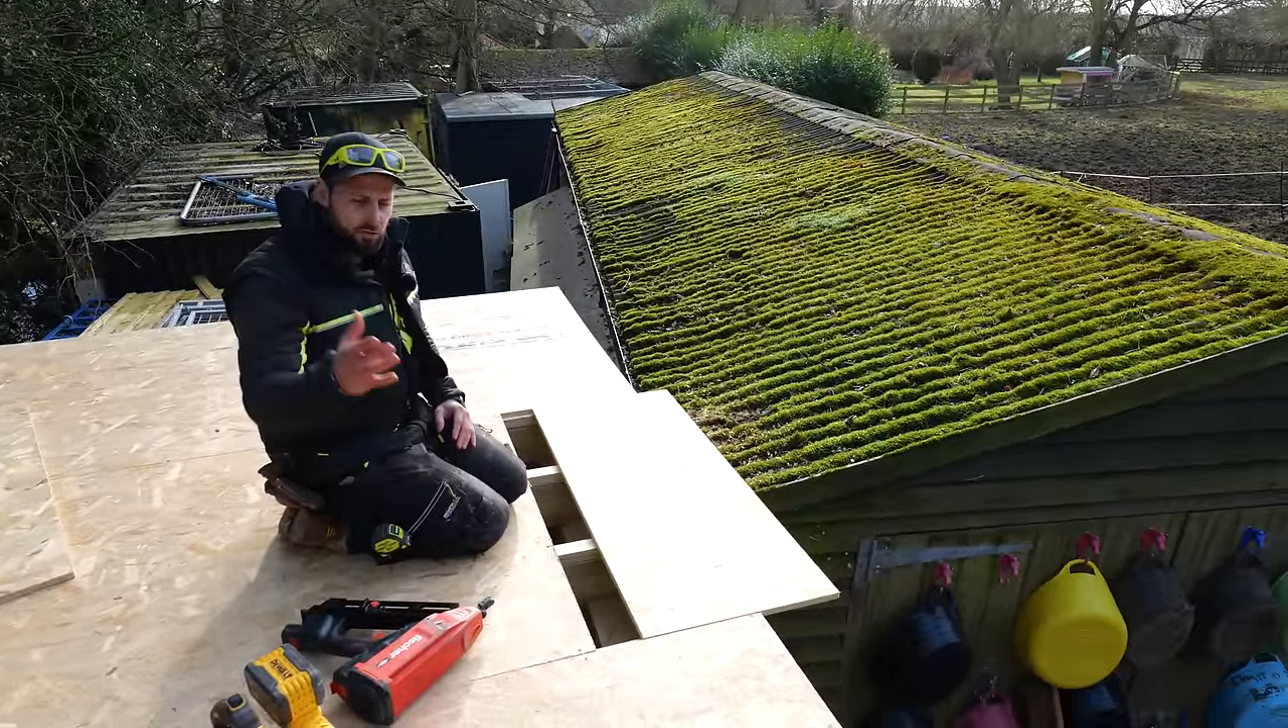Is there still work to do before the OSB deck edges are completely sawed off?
Yes.